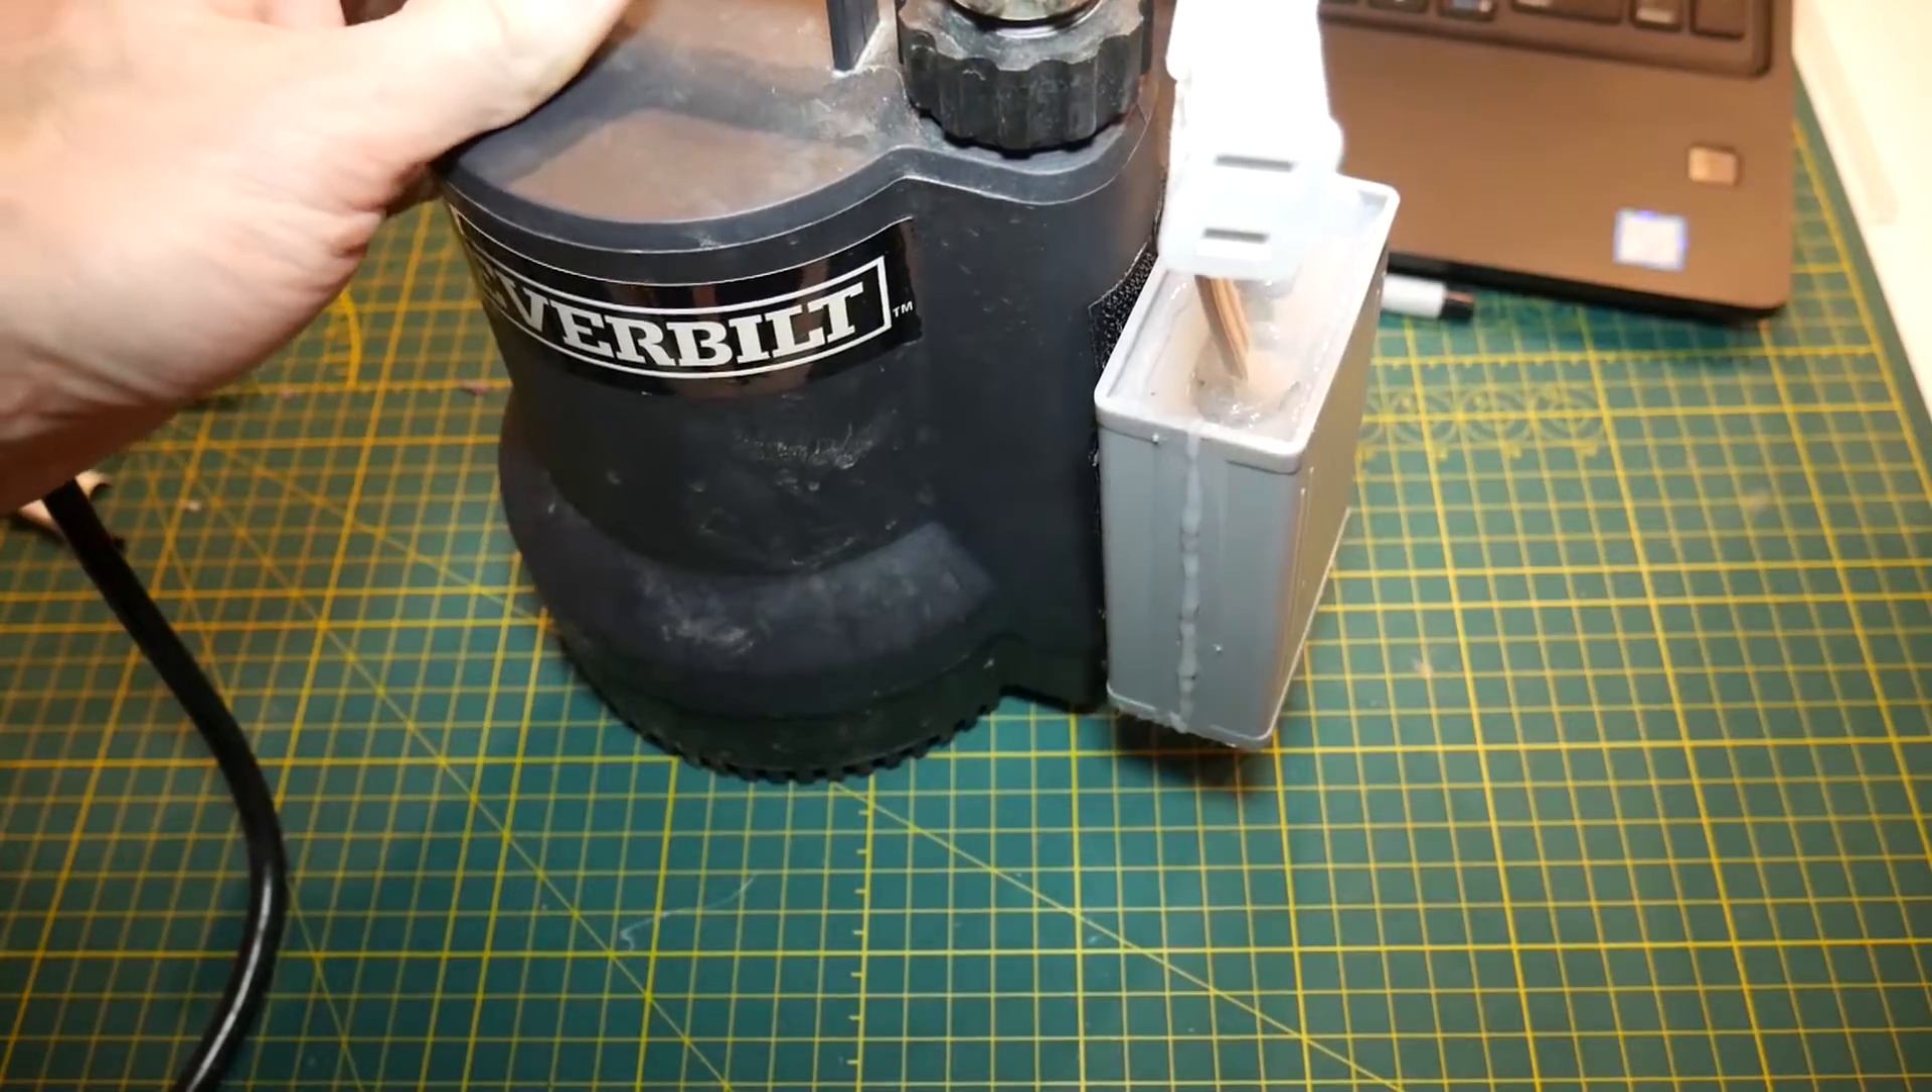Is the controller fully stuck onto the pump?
Yes.